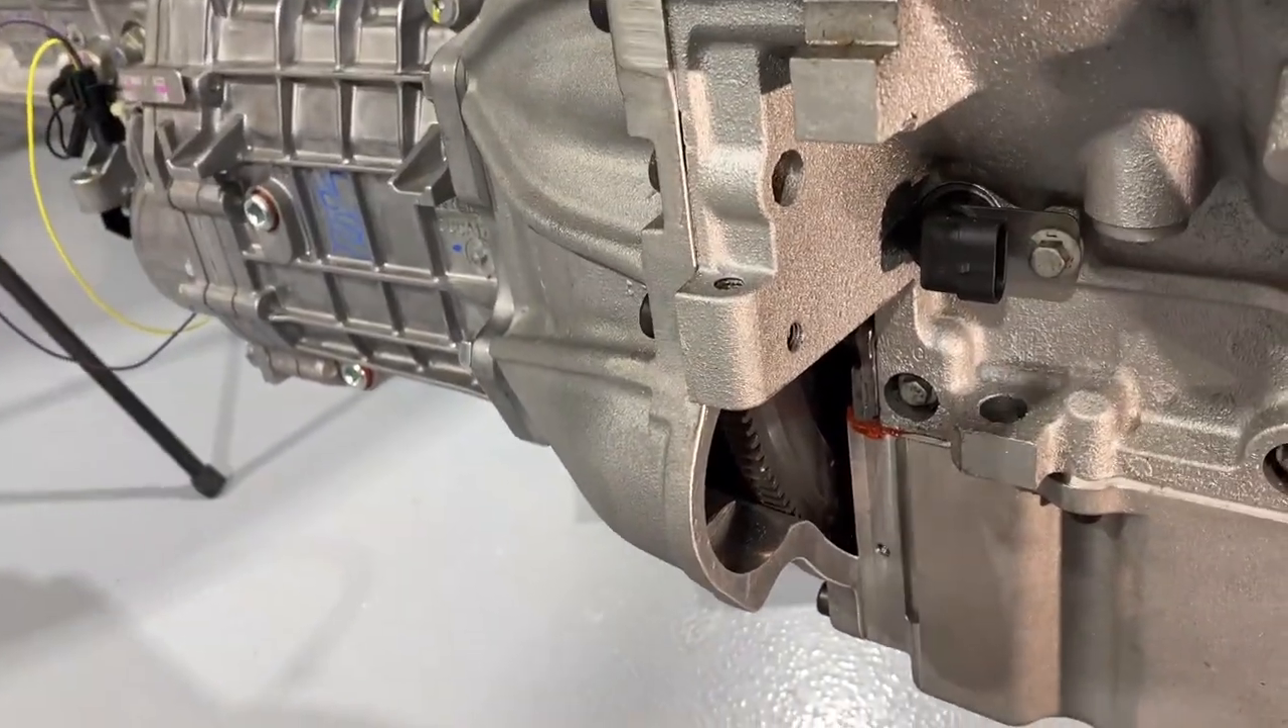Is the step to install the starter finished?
No.